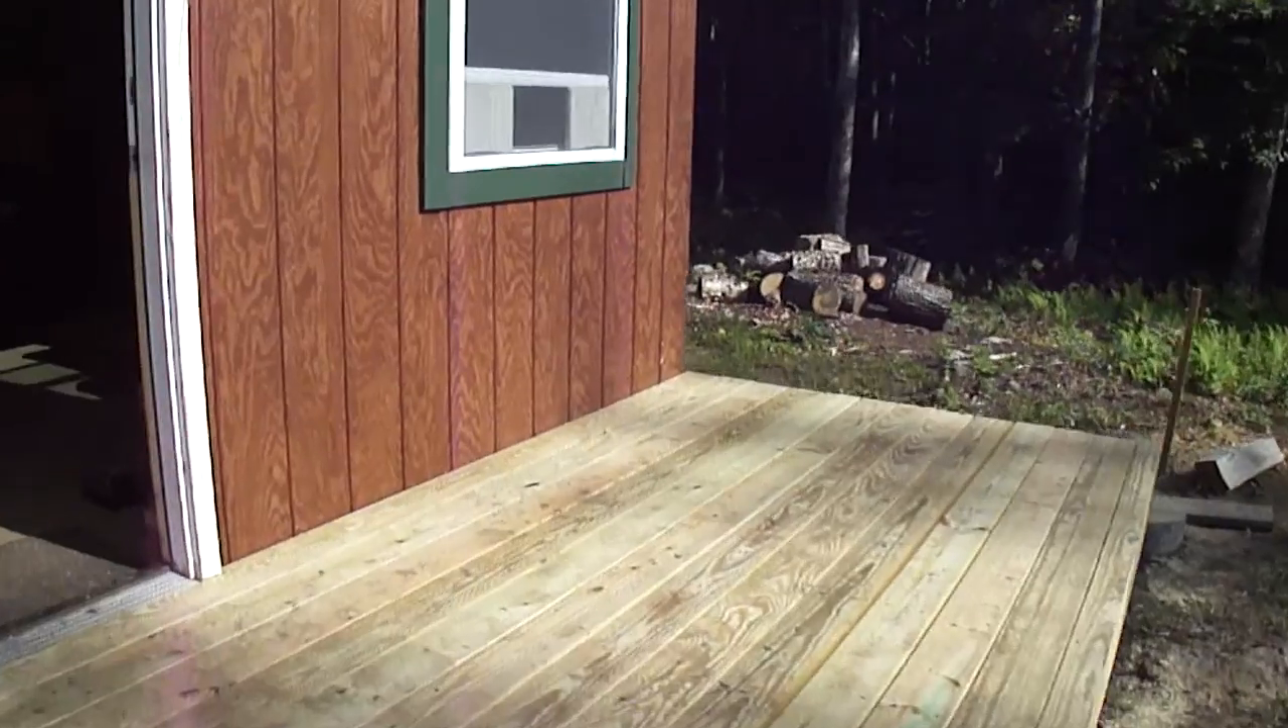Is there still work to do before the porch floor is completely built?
No.